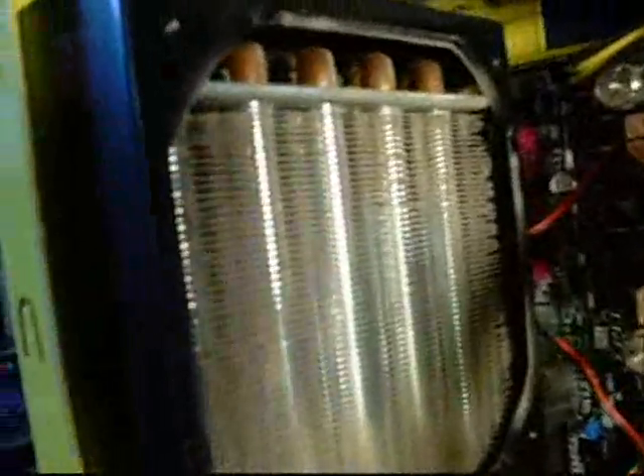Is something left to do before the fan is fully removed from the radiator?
No.